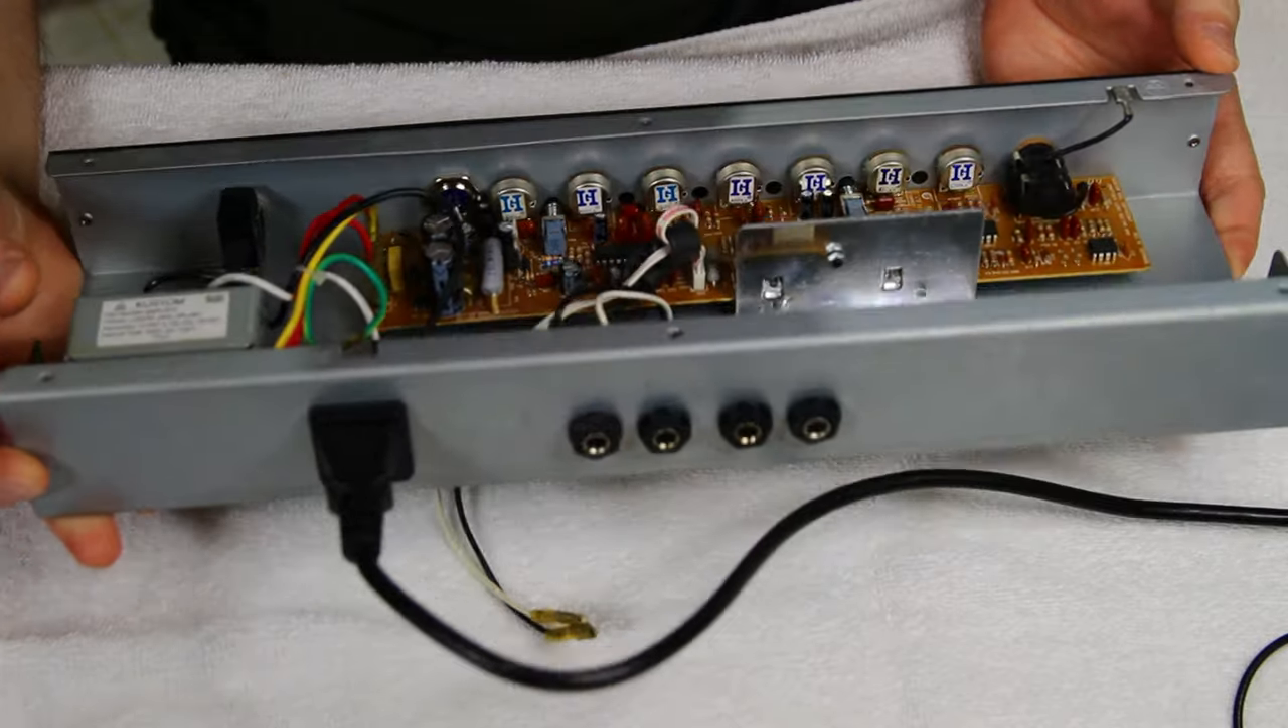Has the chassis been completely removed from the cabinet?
Yes.